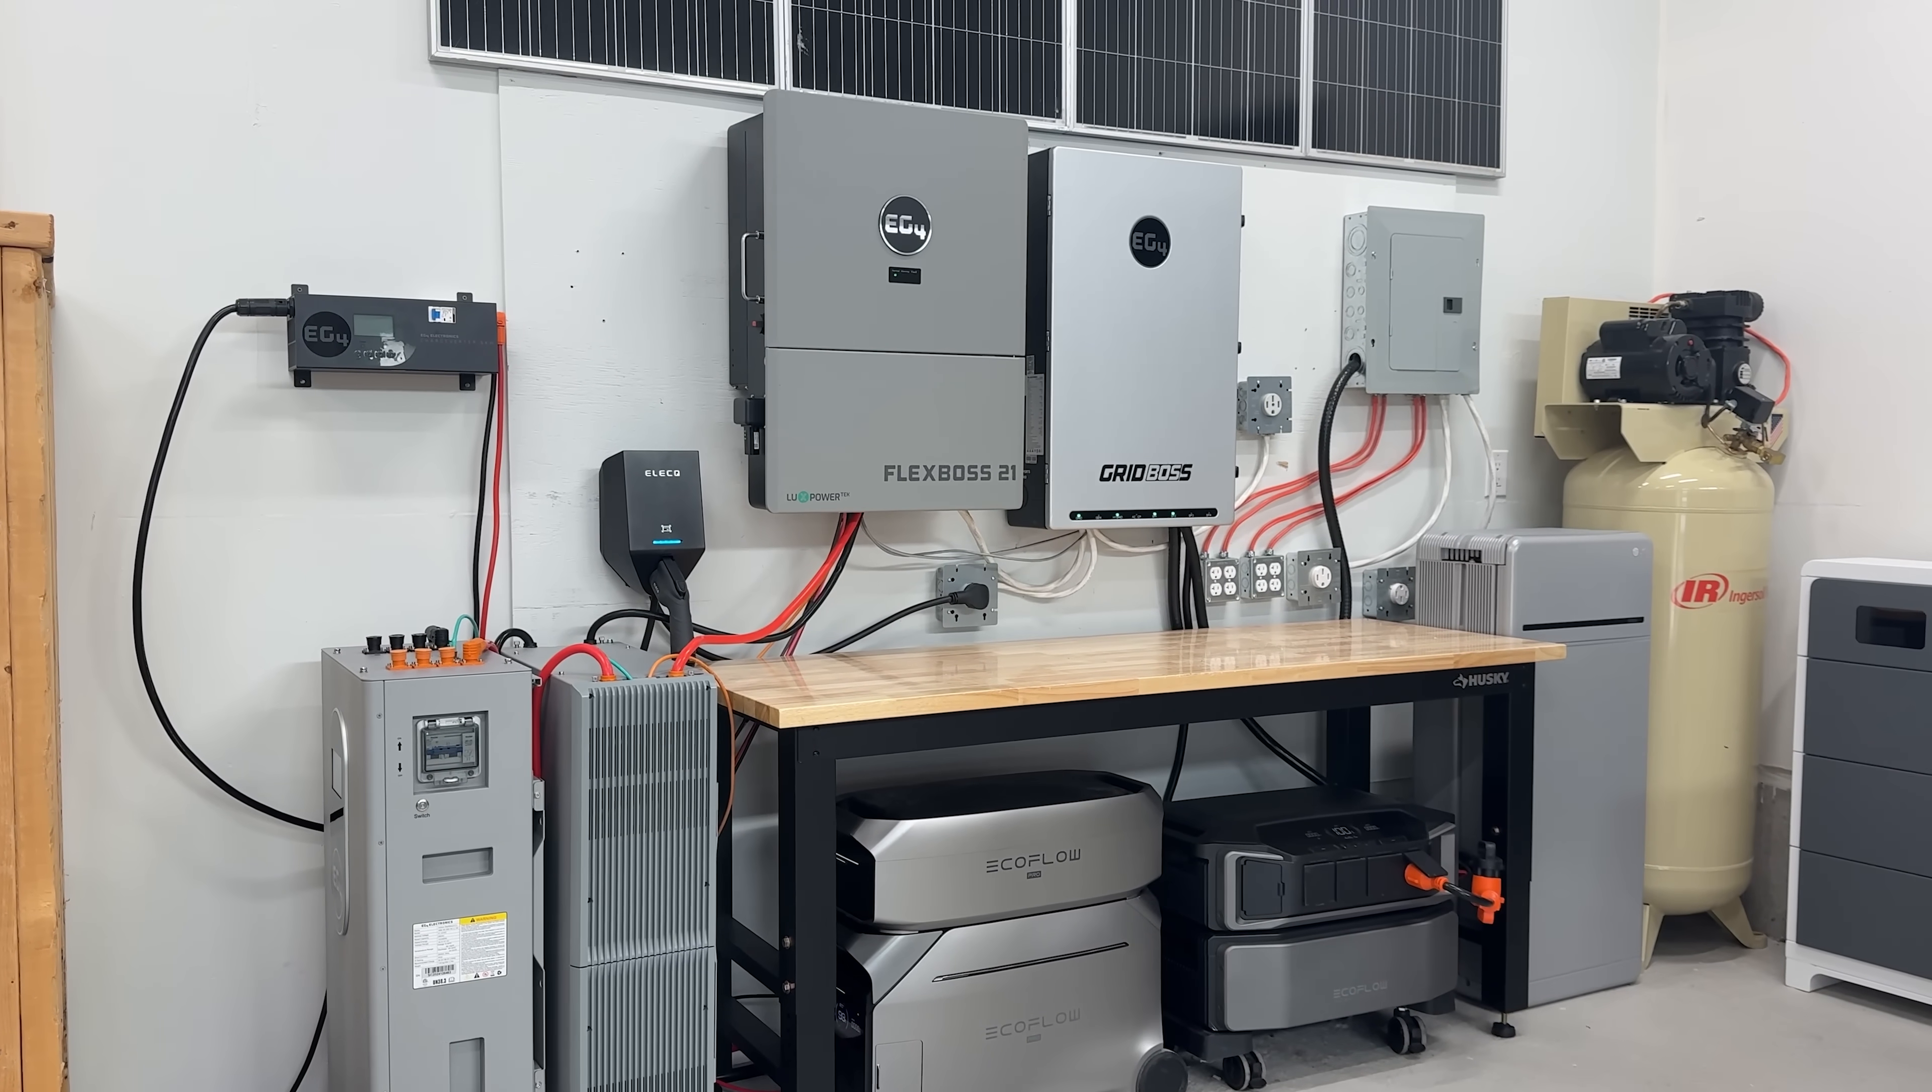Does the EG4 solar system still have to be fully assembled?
No.